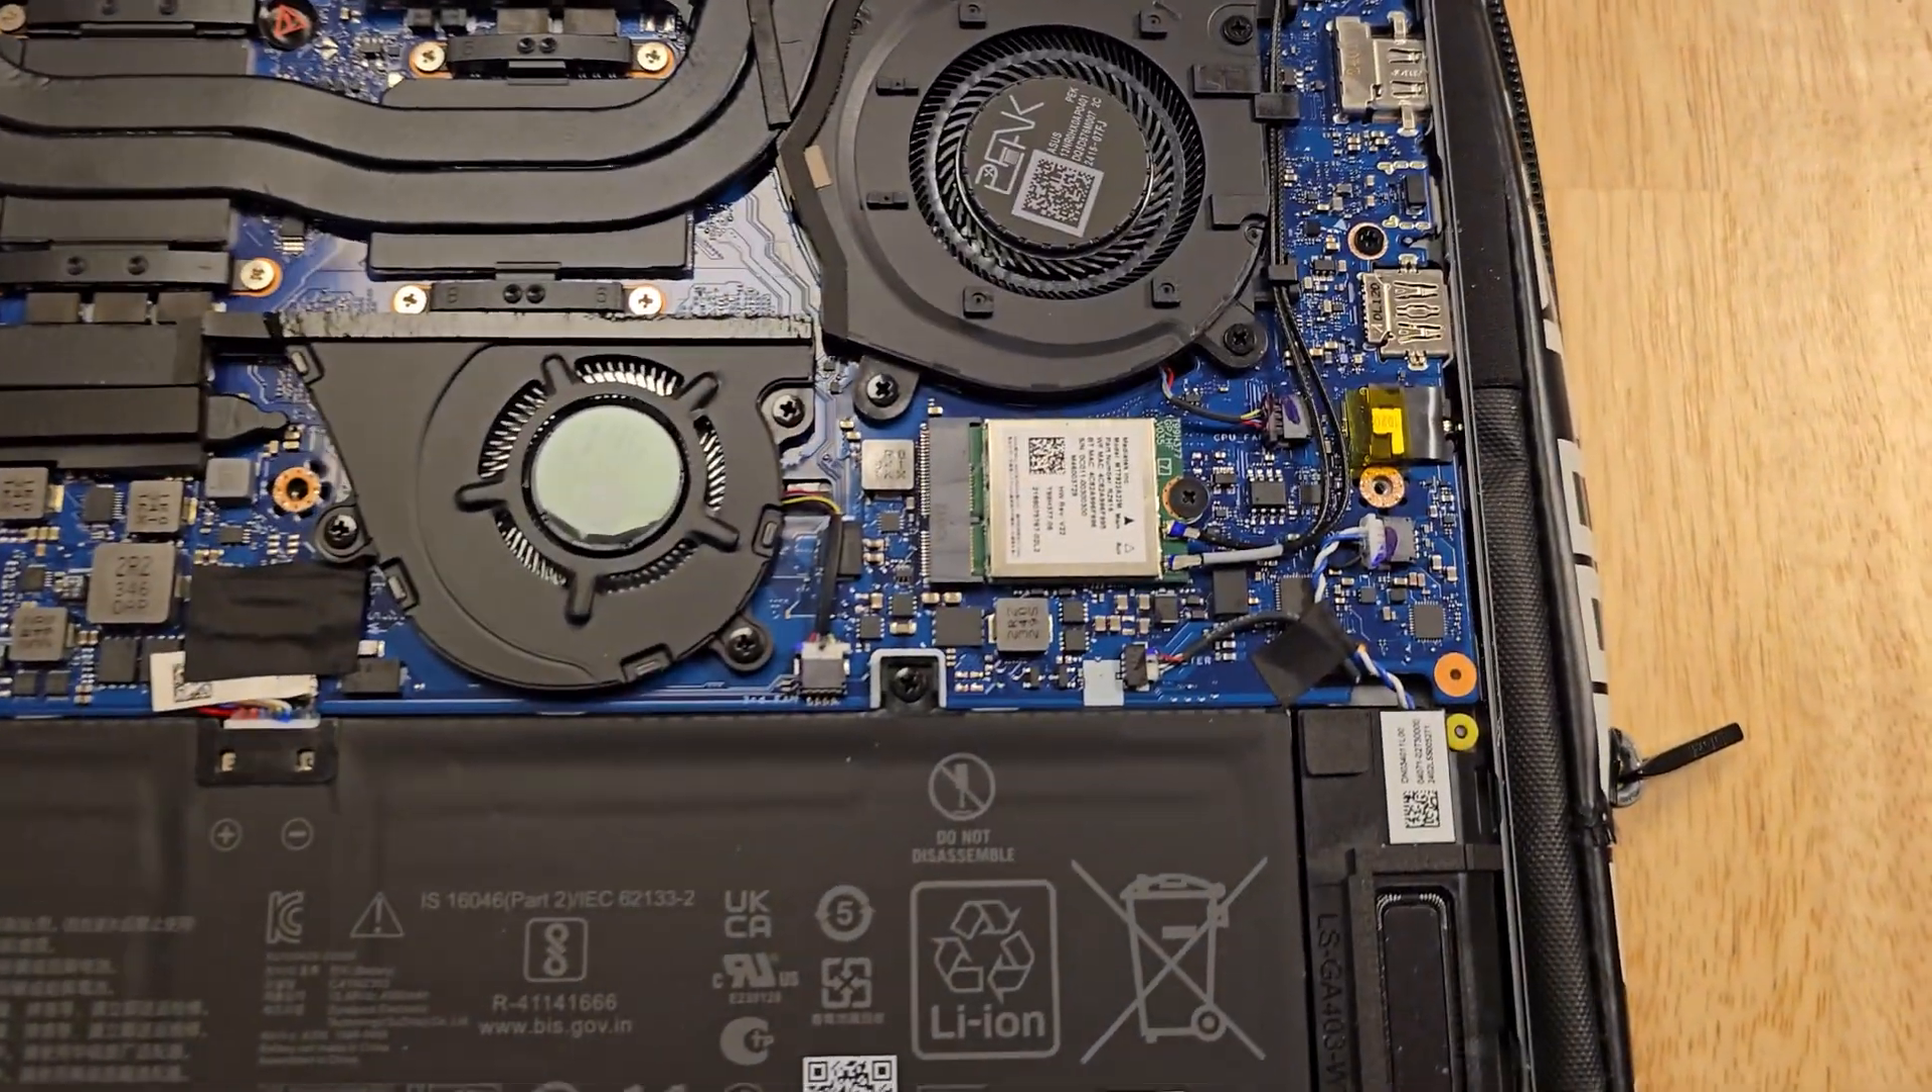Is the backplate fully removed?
Yes.